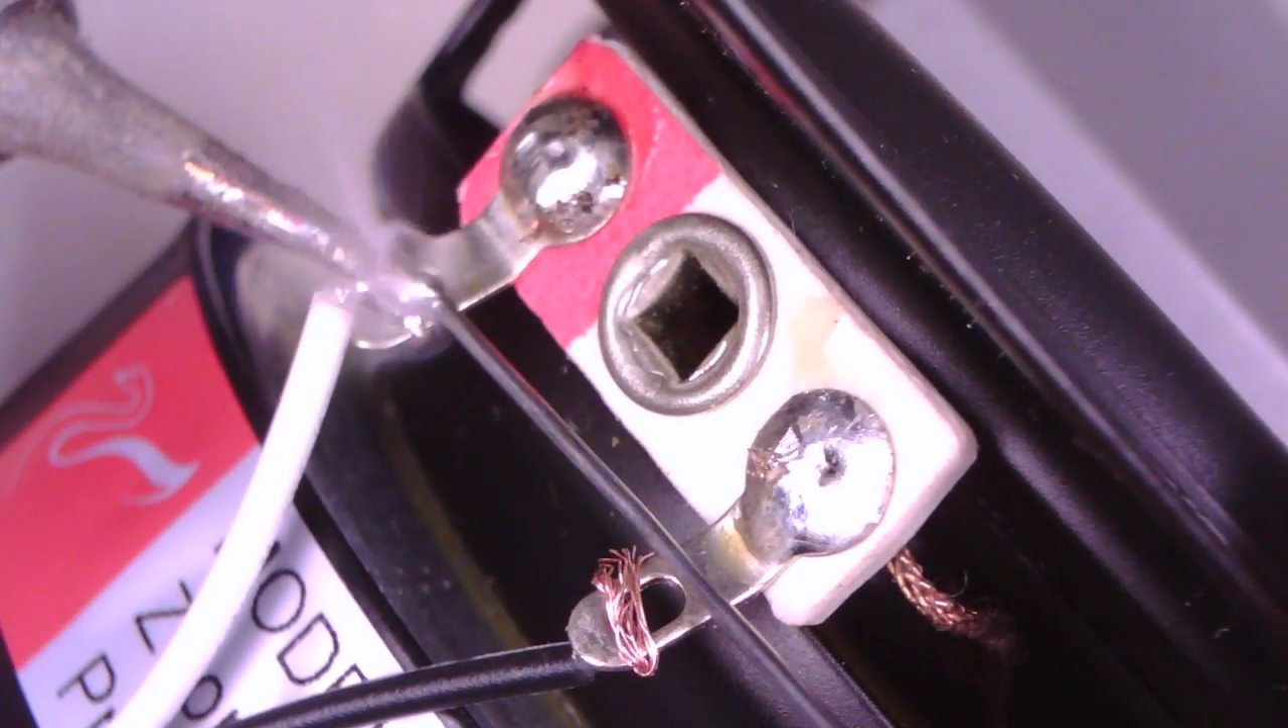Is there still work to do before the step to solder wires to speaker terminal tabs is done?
Yes.